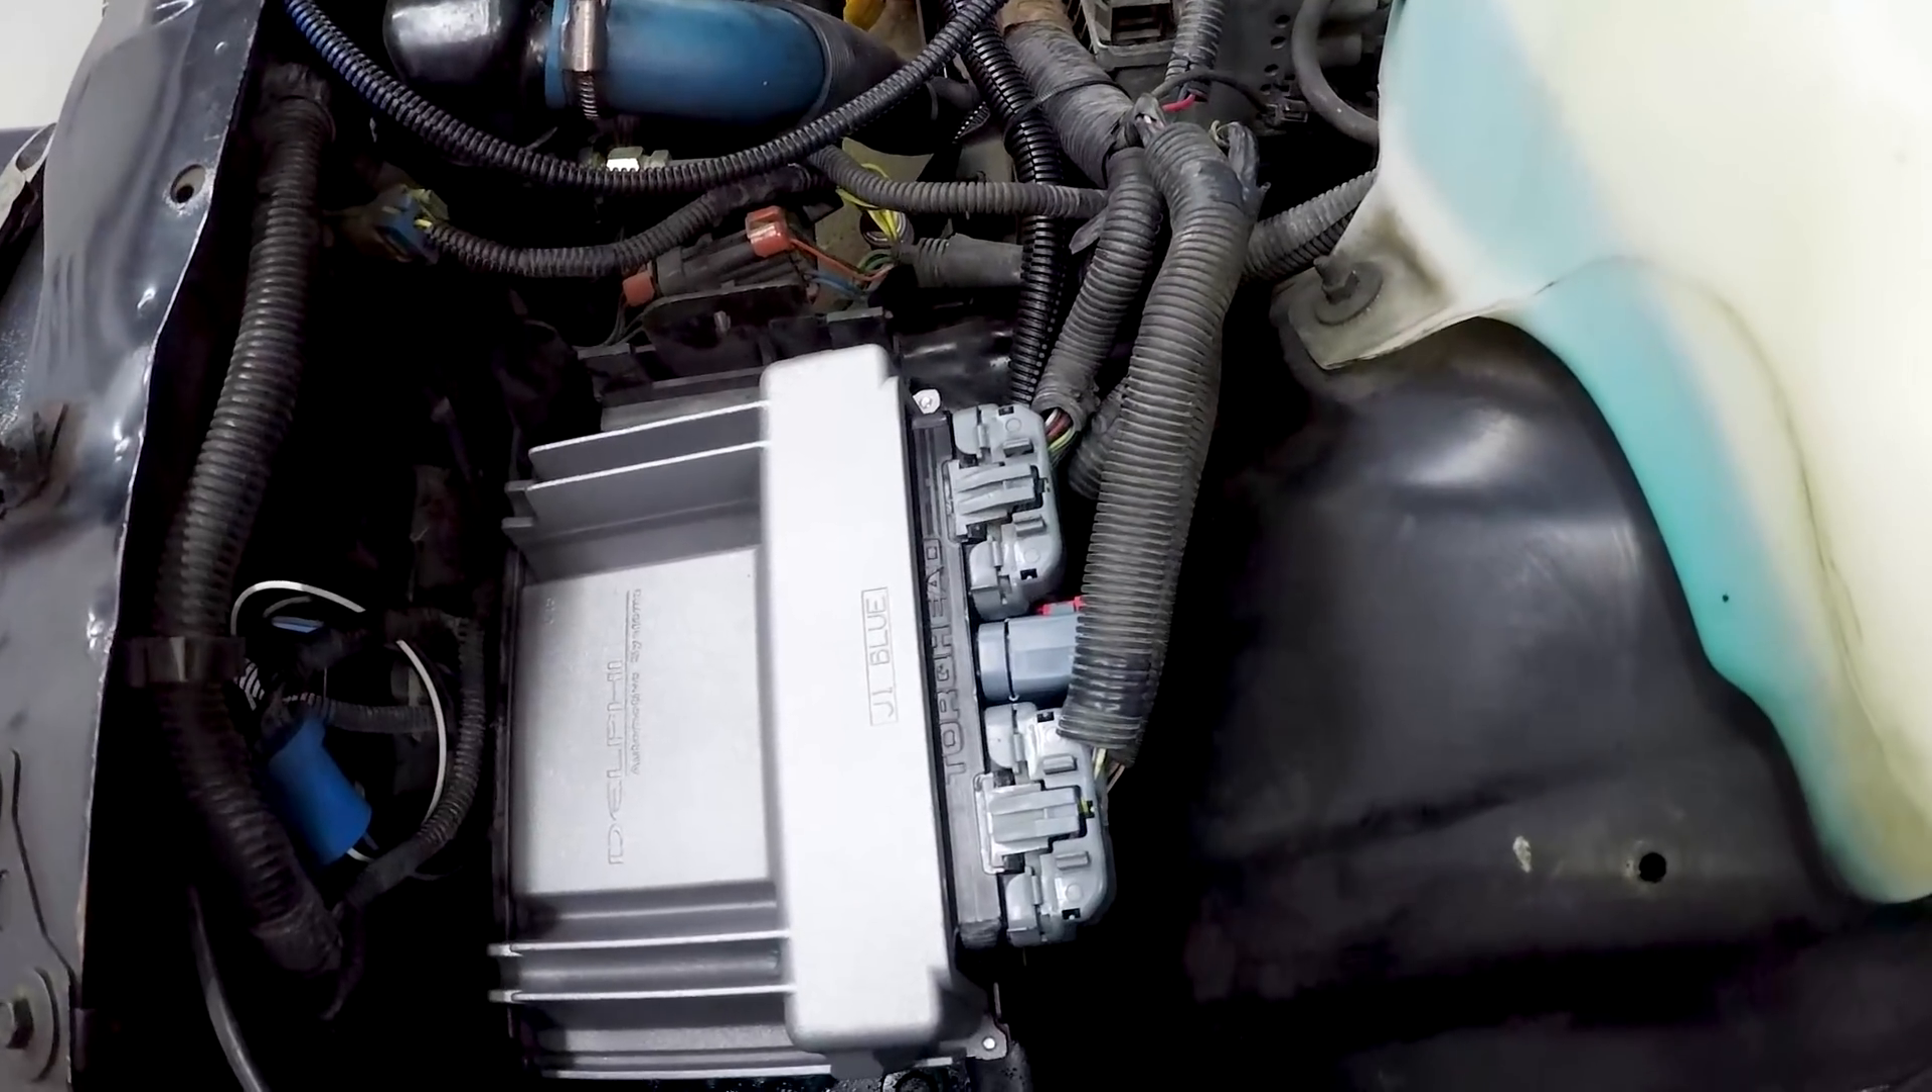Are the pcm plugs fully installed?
Yes.